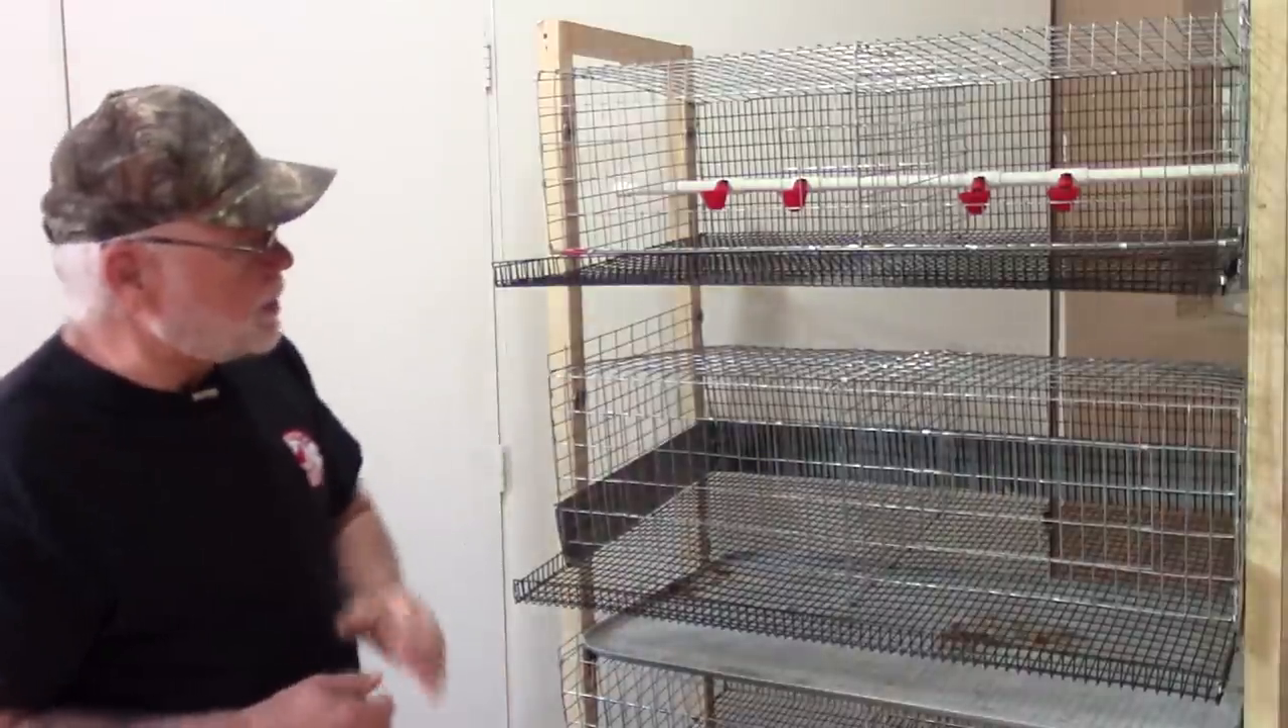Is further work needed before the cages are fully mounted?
No.